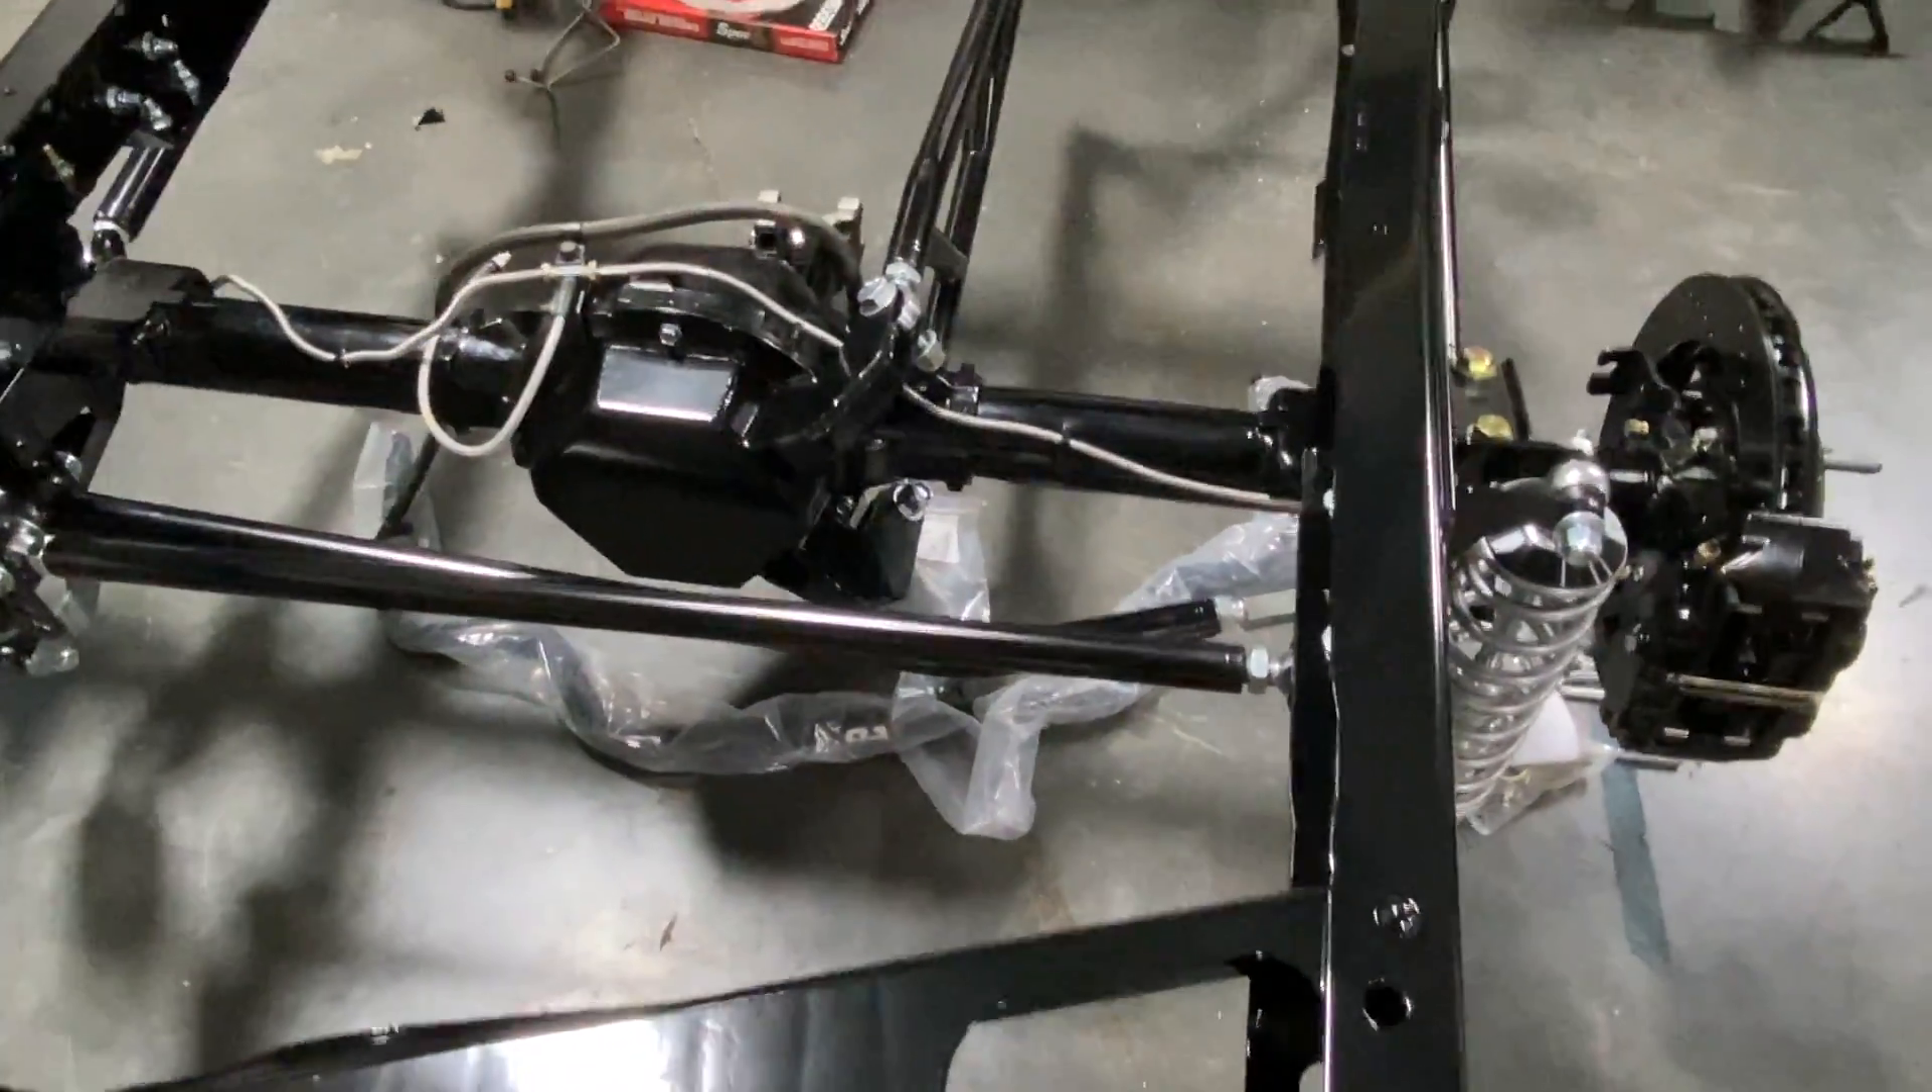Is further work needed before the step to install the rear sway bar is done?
Yes.